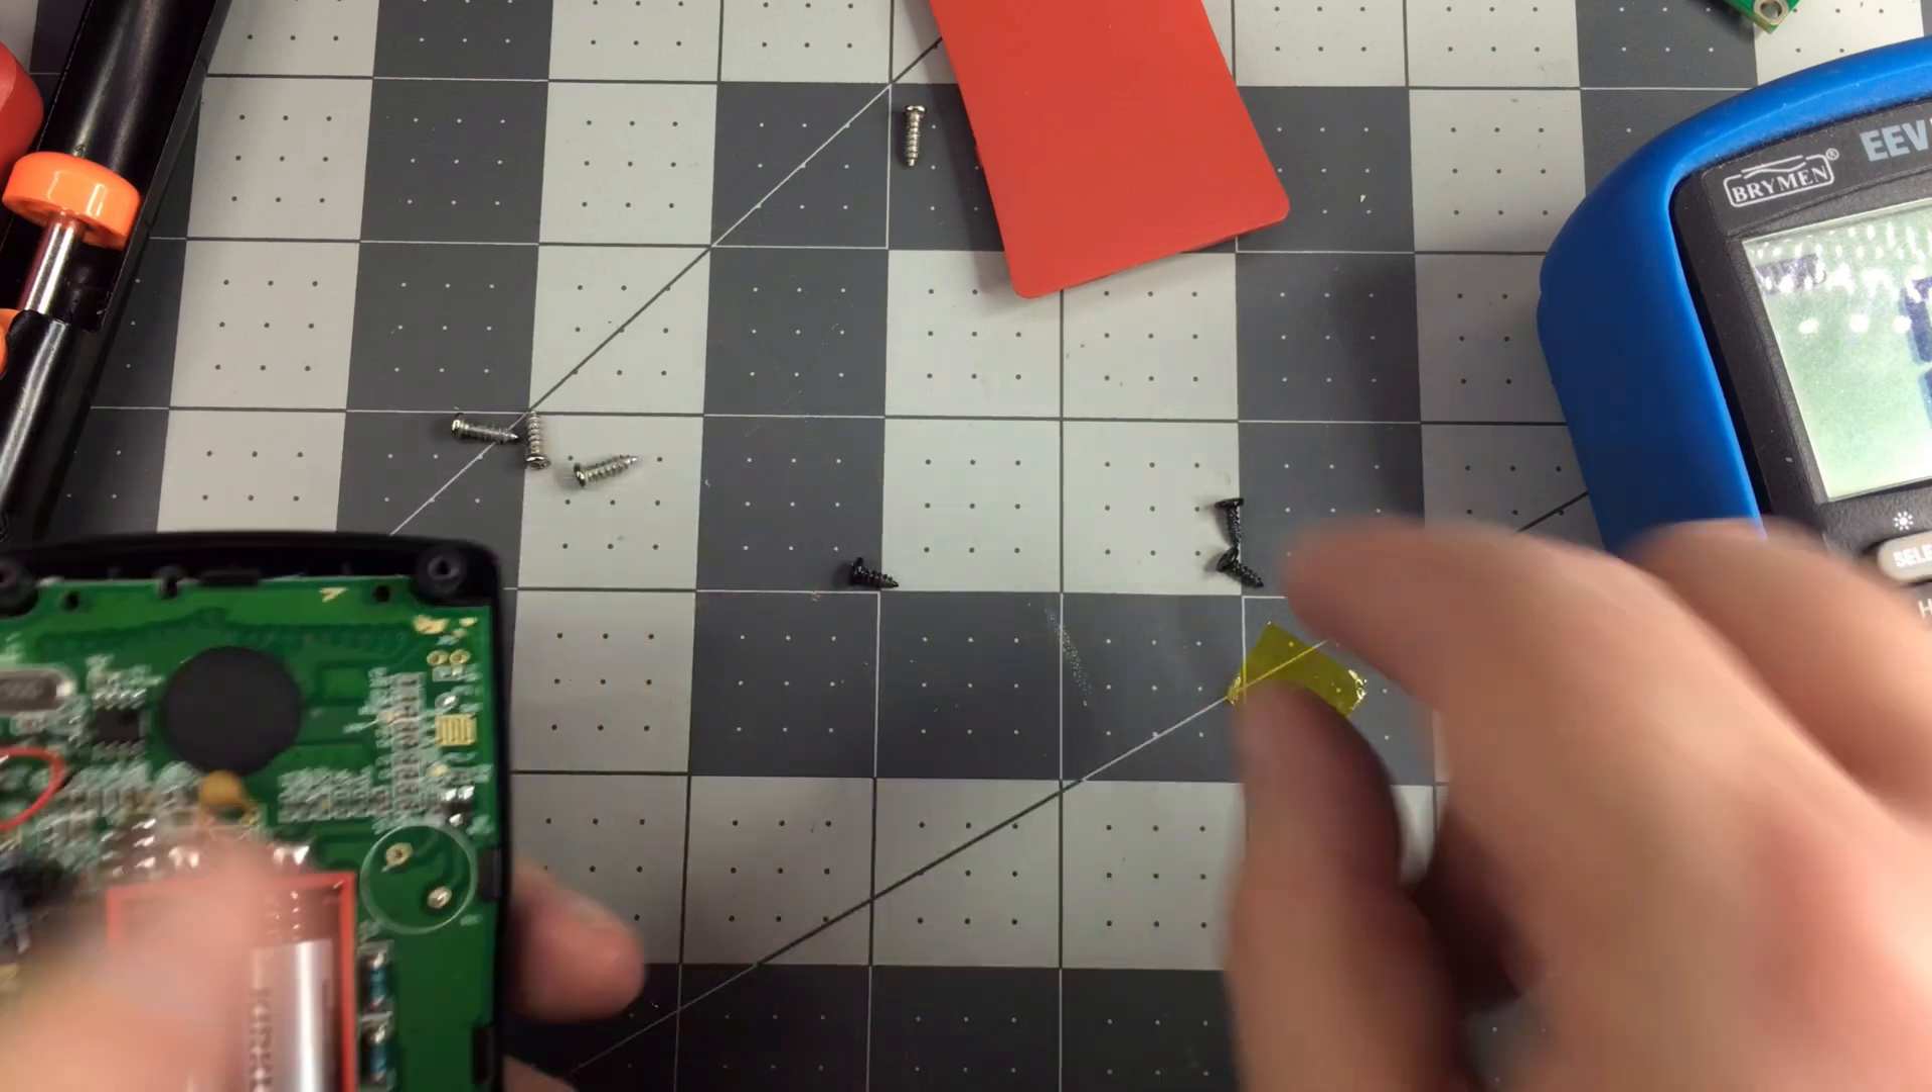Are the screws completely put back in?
No.